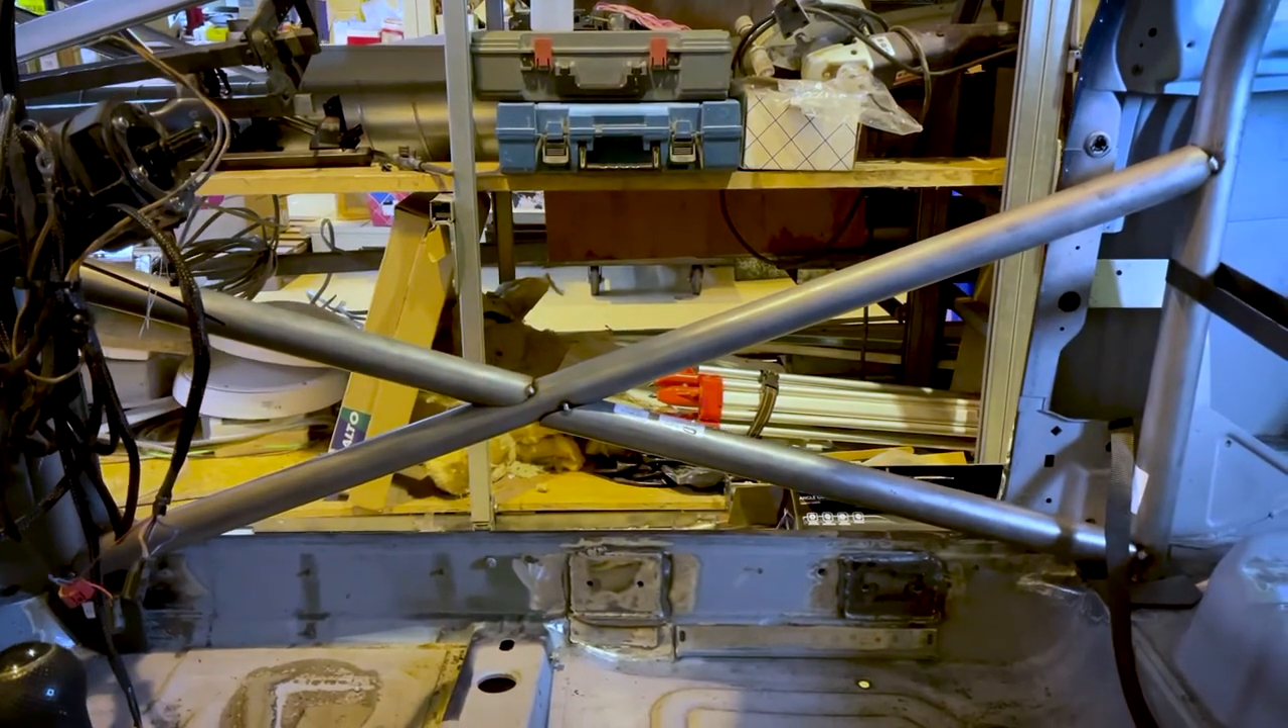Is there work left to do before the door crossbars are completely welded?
Yes.